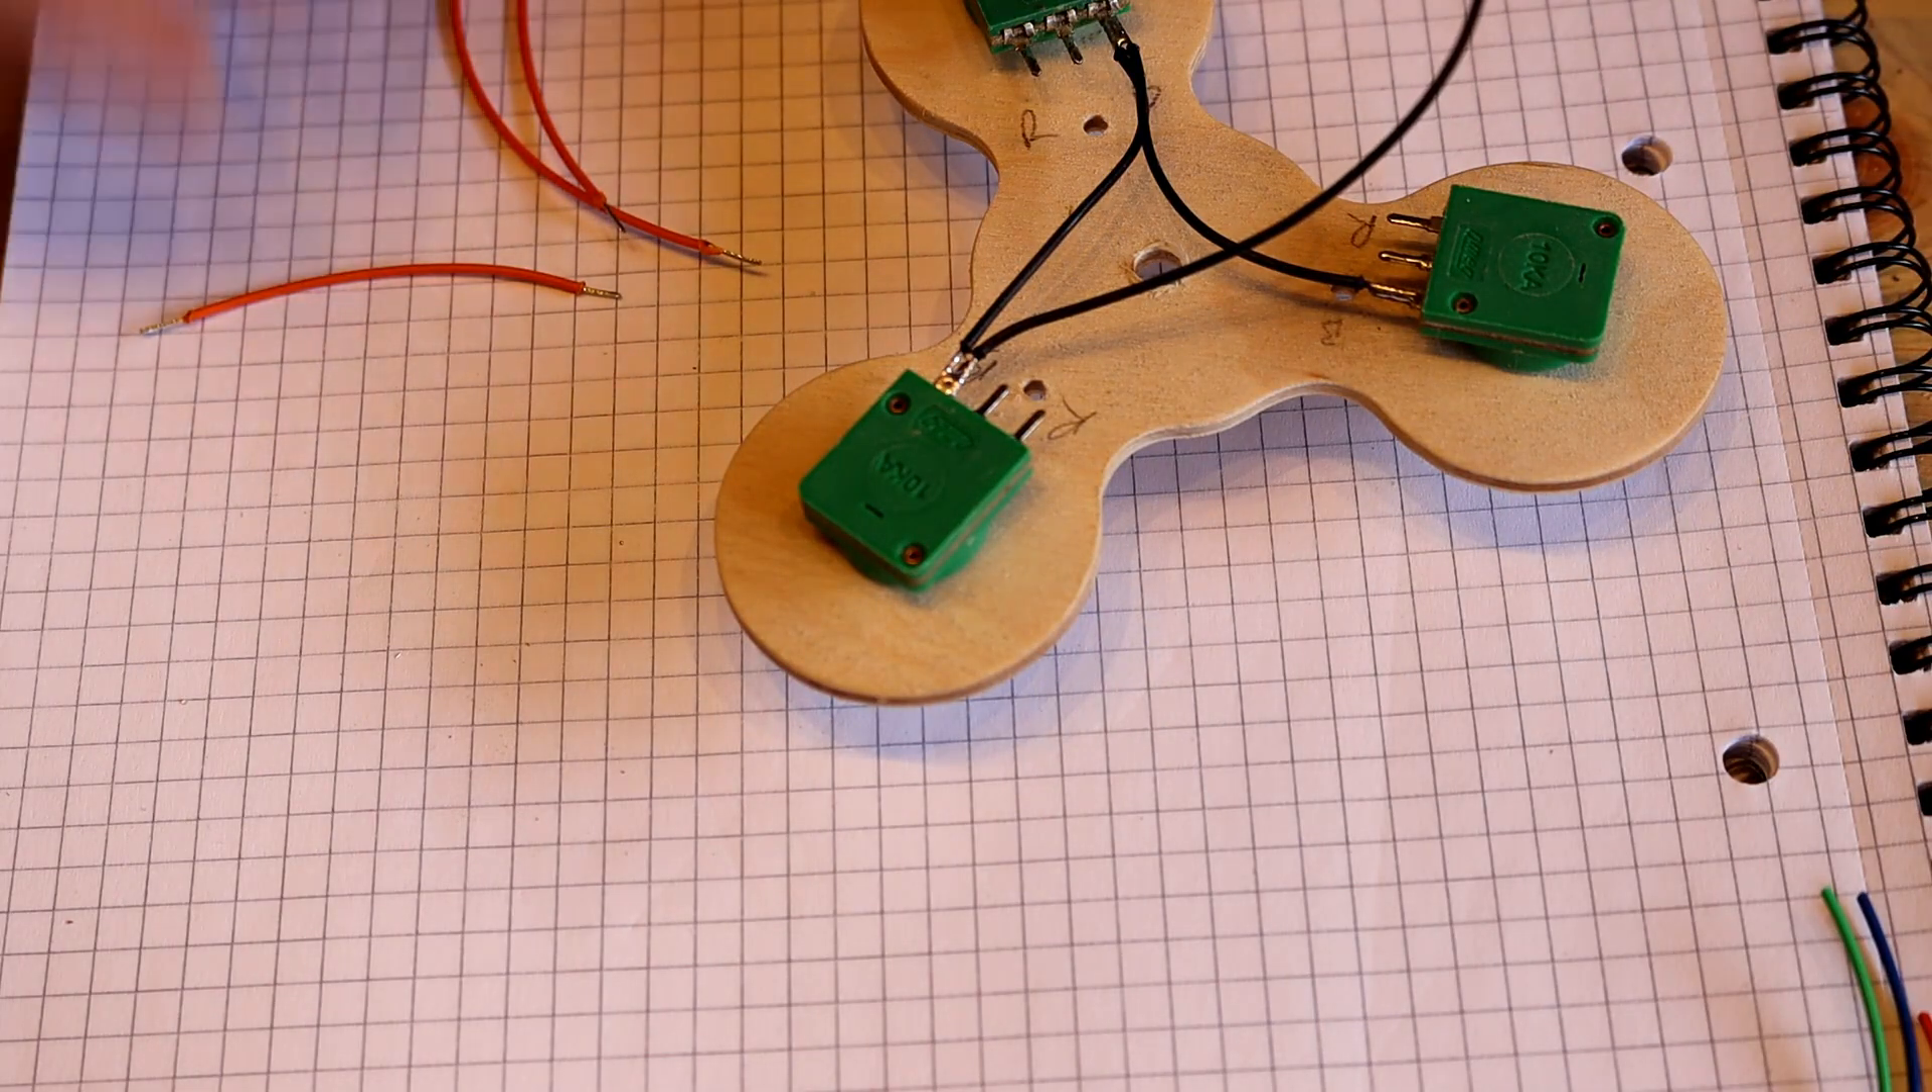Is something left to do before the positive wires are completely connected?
Yes.